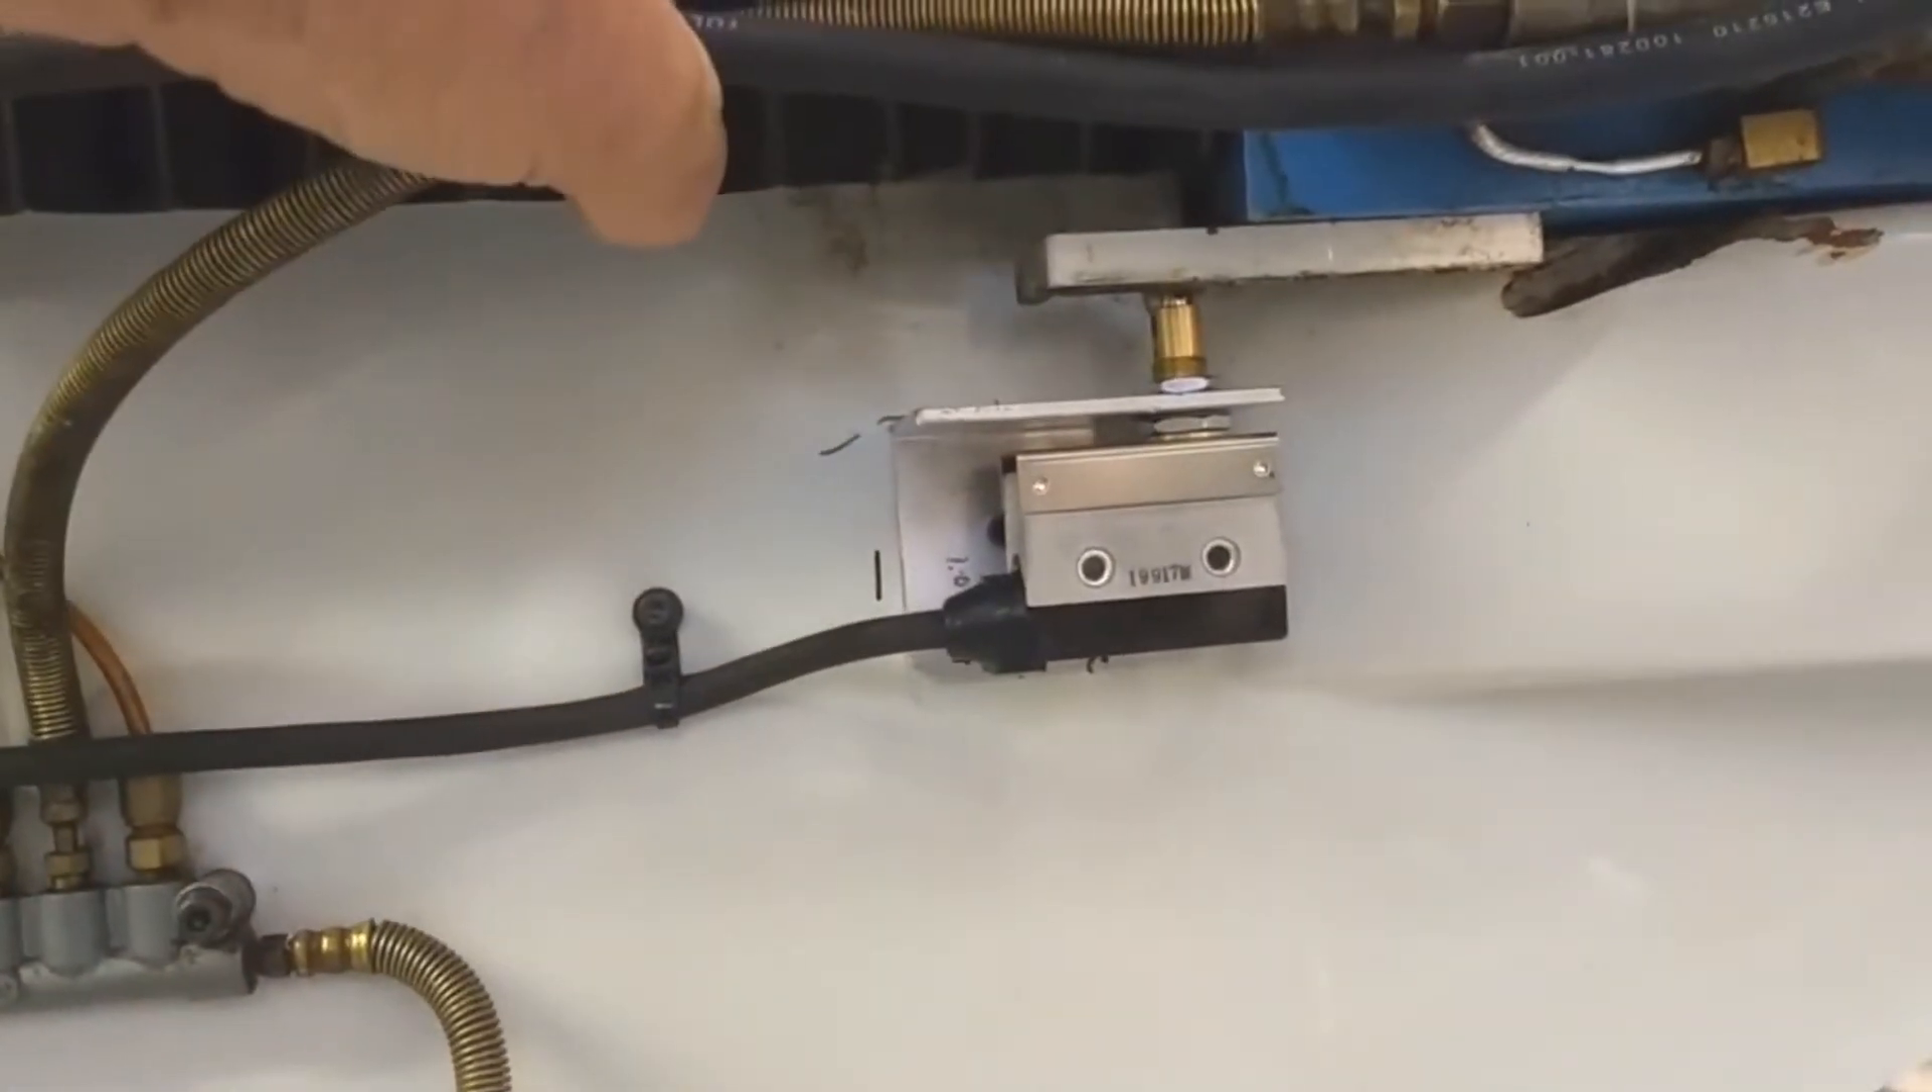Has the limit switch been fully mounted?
Yes.